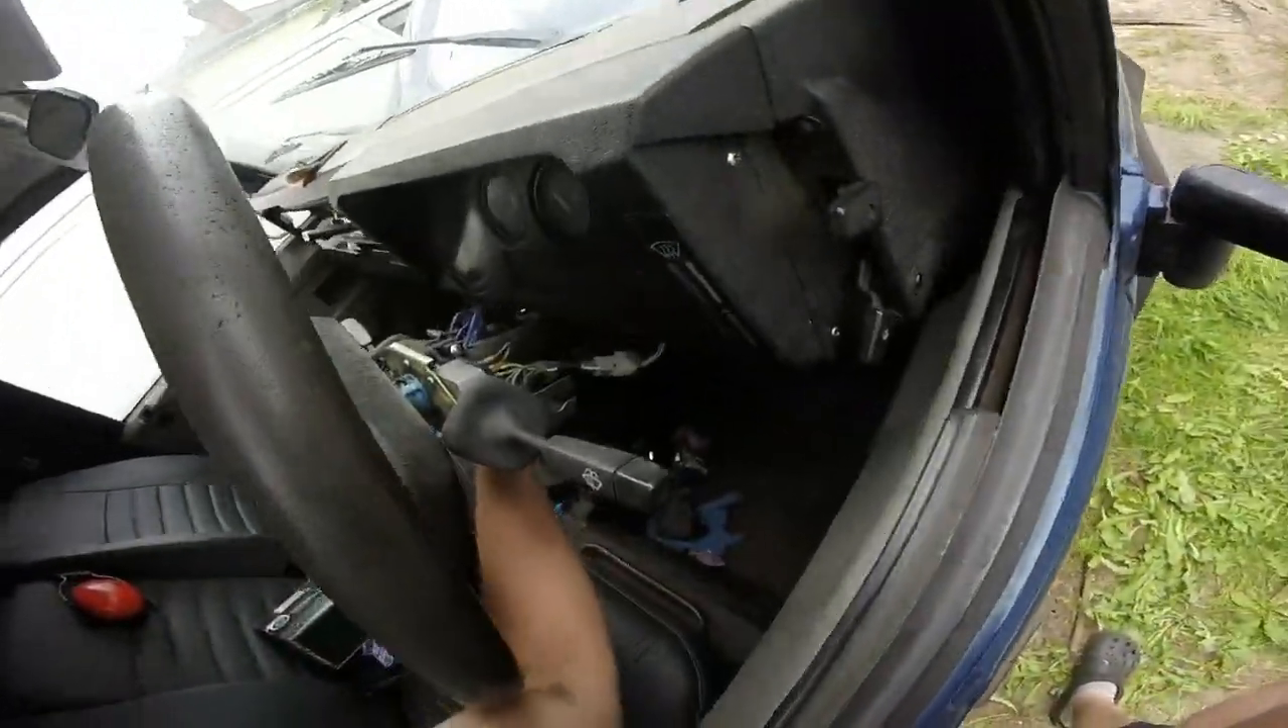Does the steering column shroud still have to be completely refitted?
Yes.